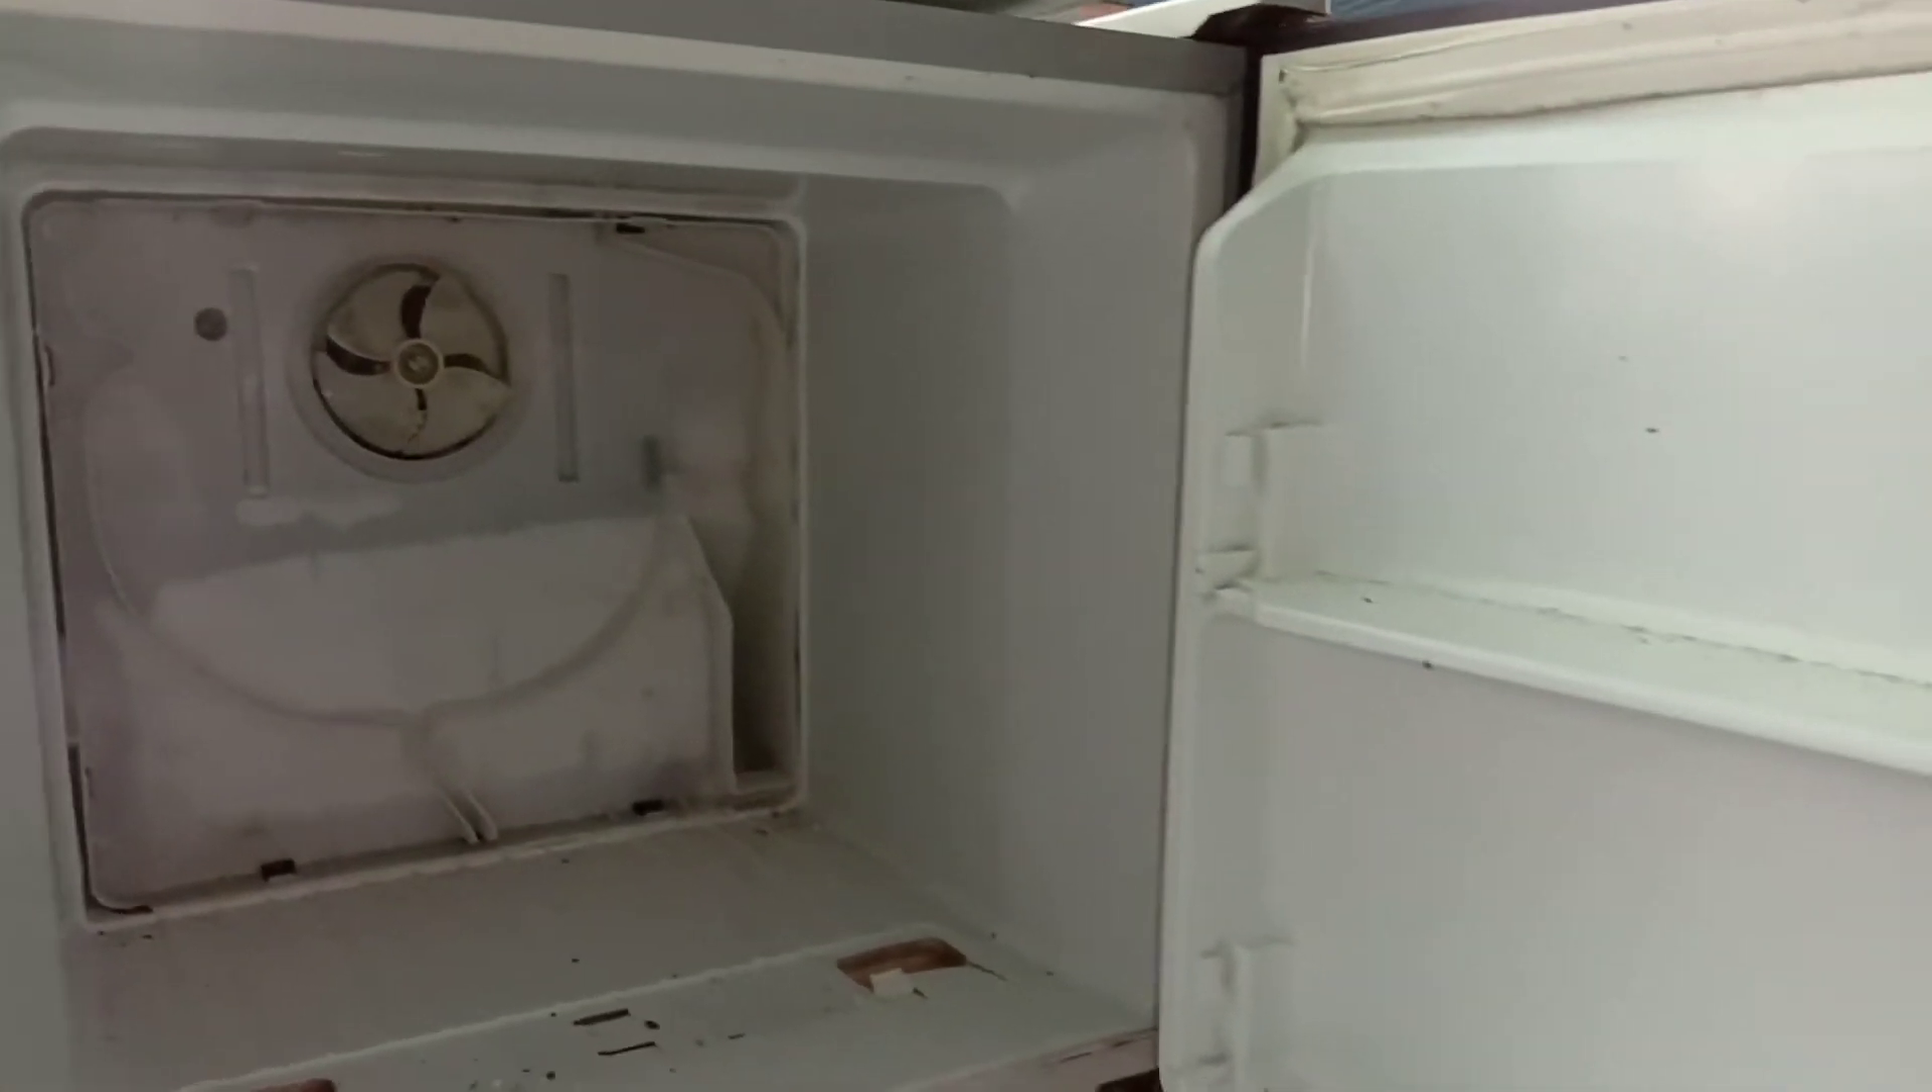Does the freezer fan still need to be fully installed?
No.